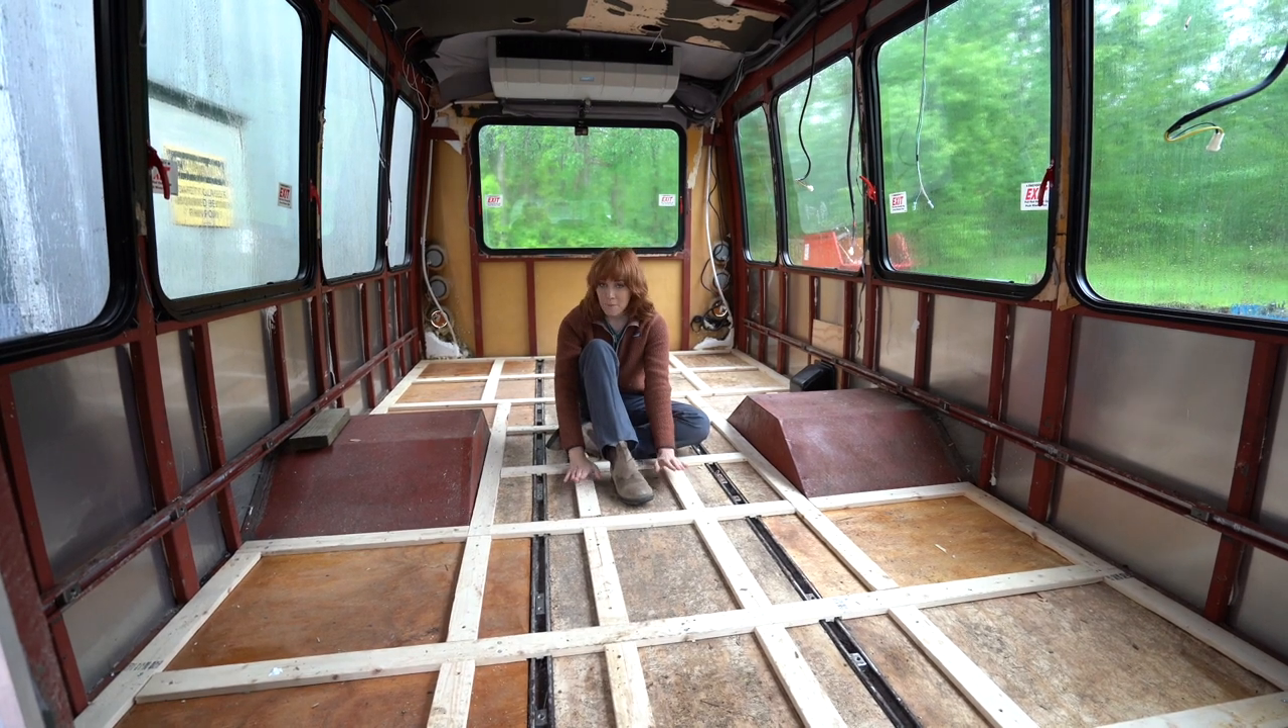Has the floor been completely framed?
Yes.